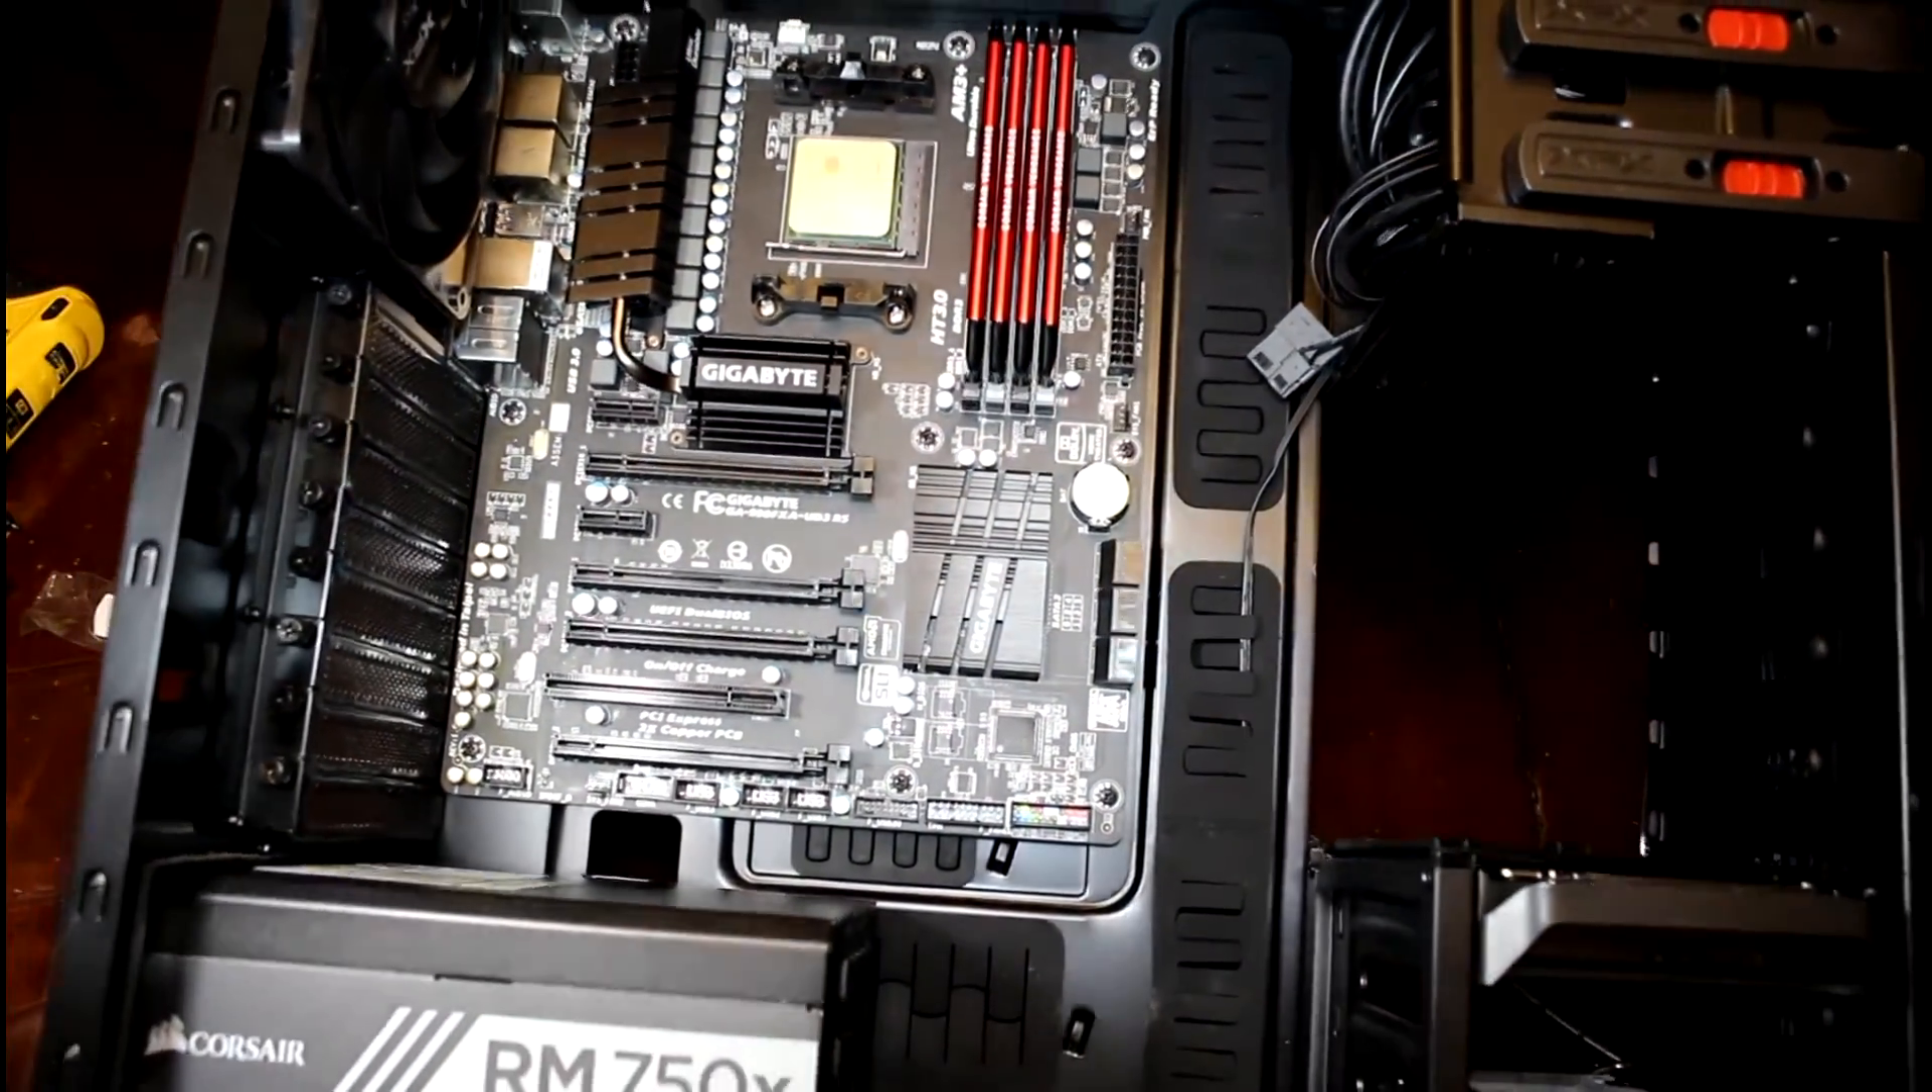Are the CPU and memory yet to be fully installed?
No.